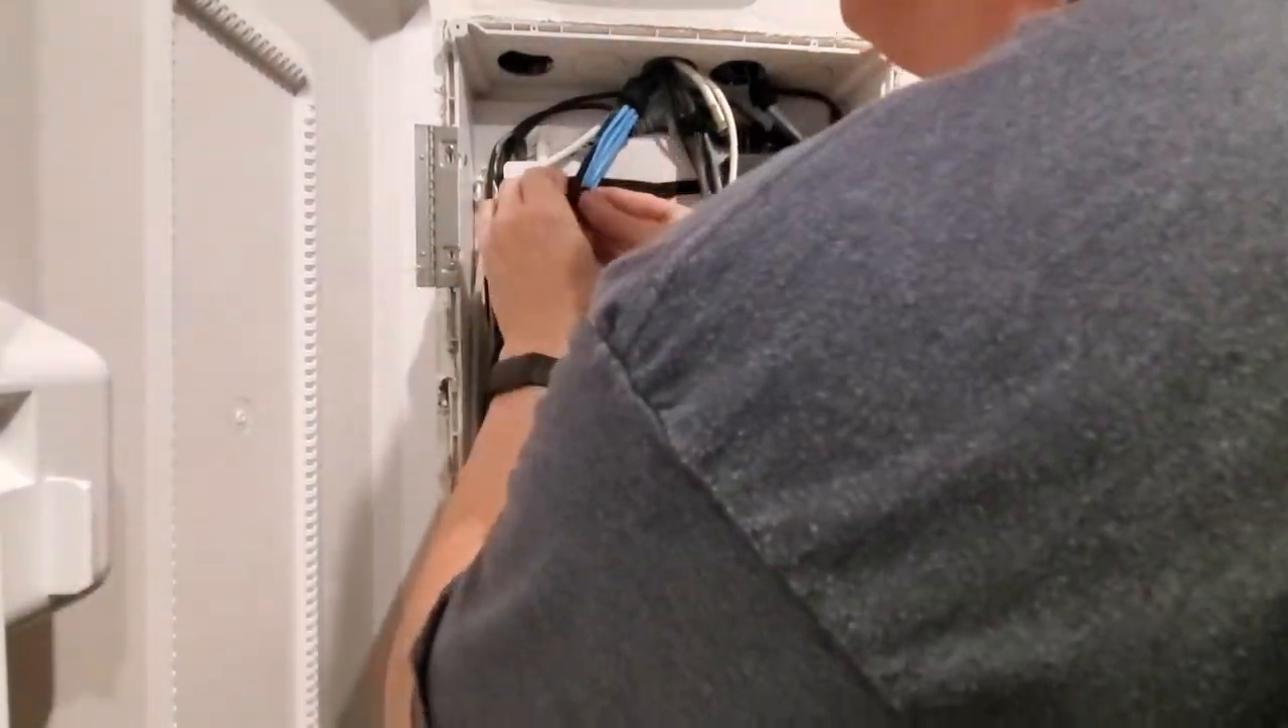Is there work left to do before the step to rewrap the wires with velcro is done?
Yes.